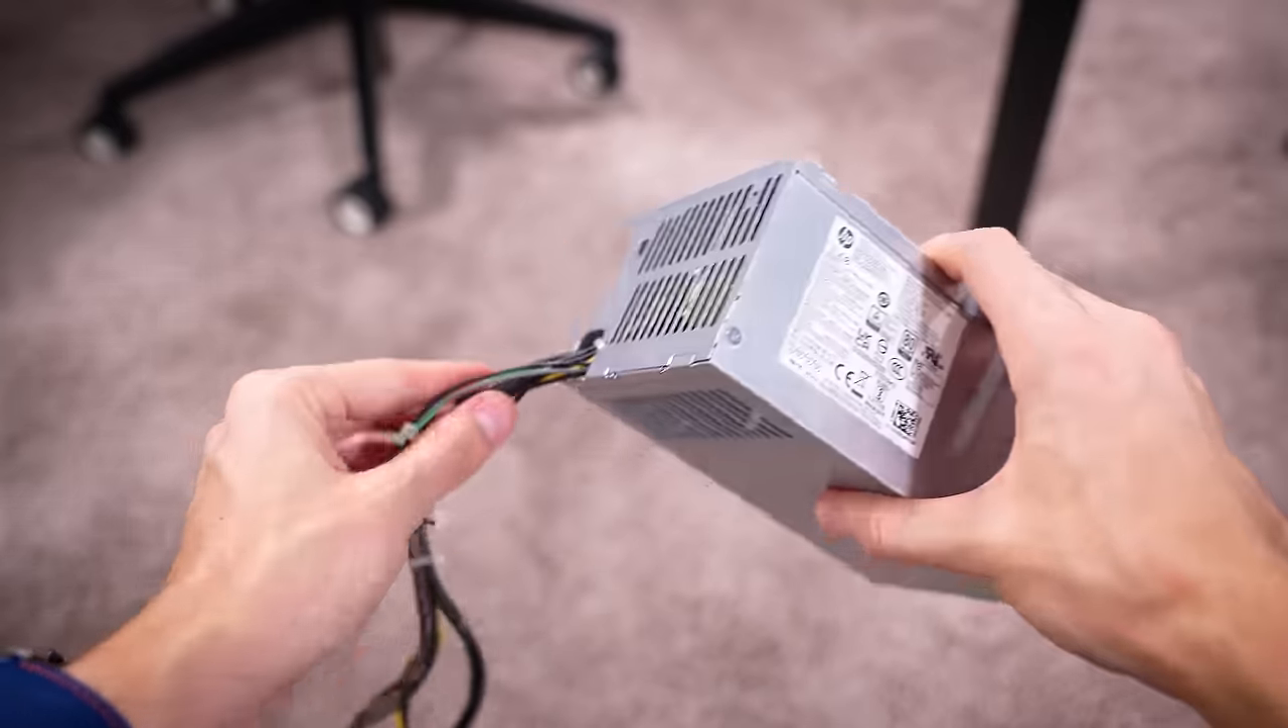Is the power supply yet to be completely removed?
No.